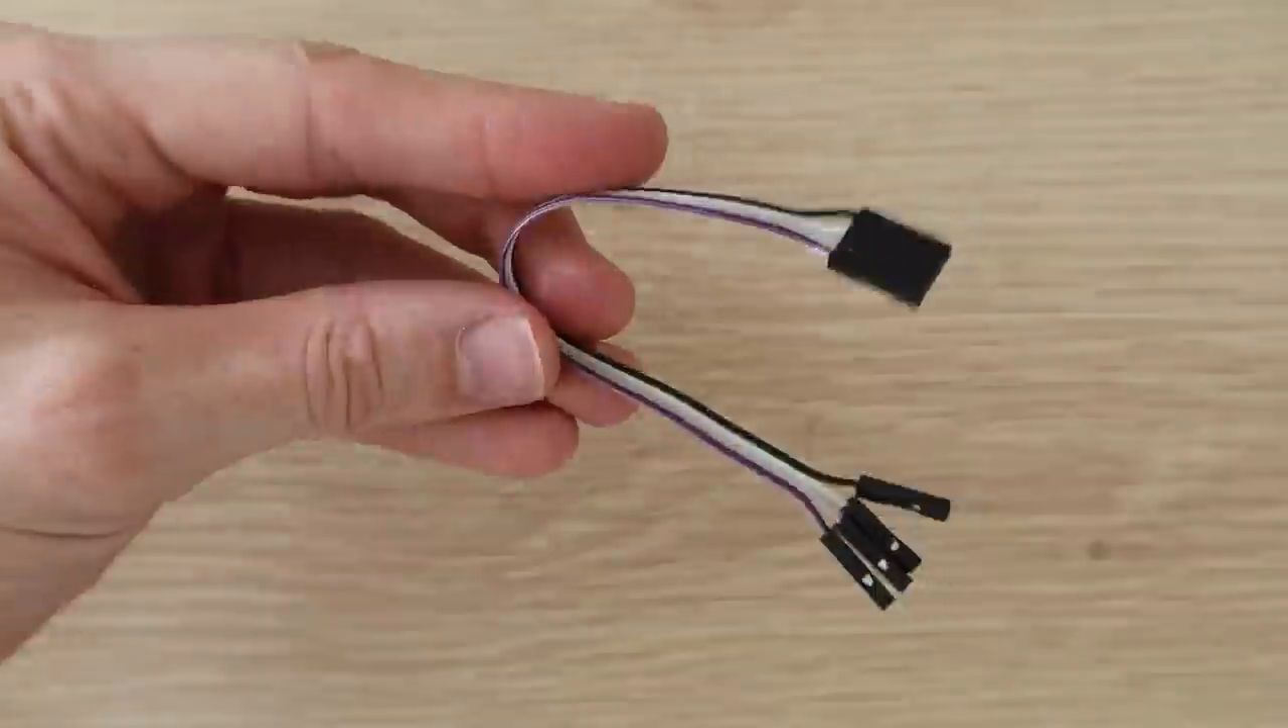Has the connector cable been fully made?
Yes.